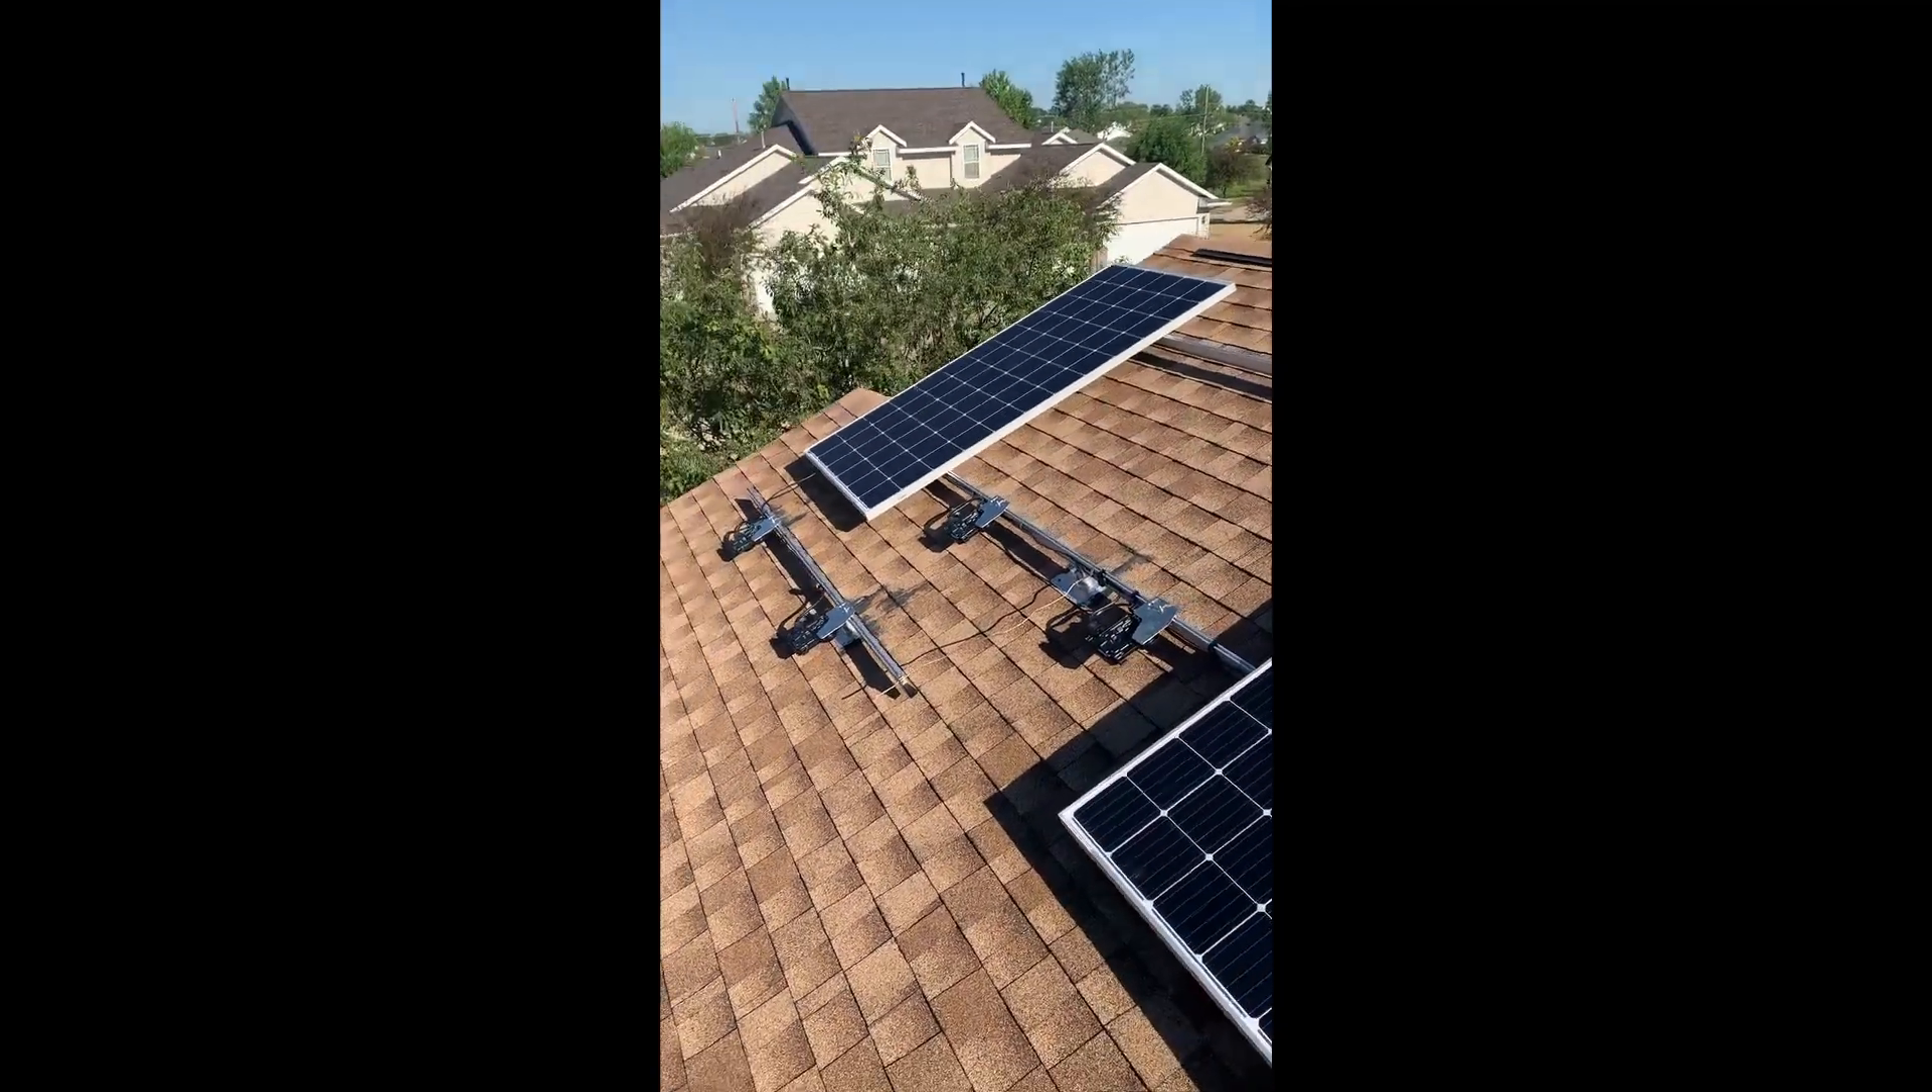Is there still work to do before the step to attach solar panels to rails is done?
Yes.